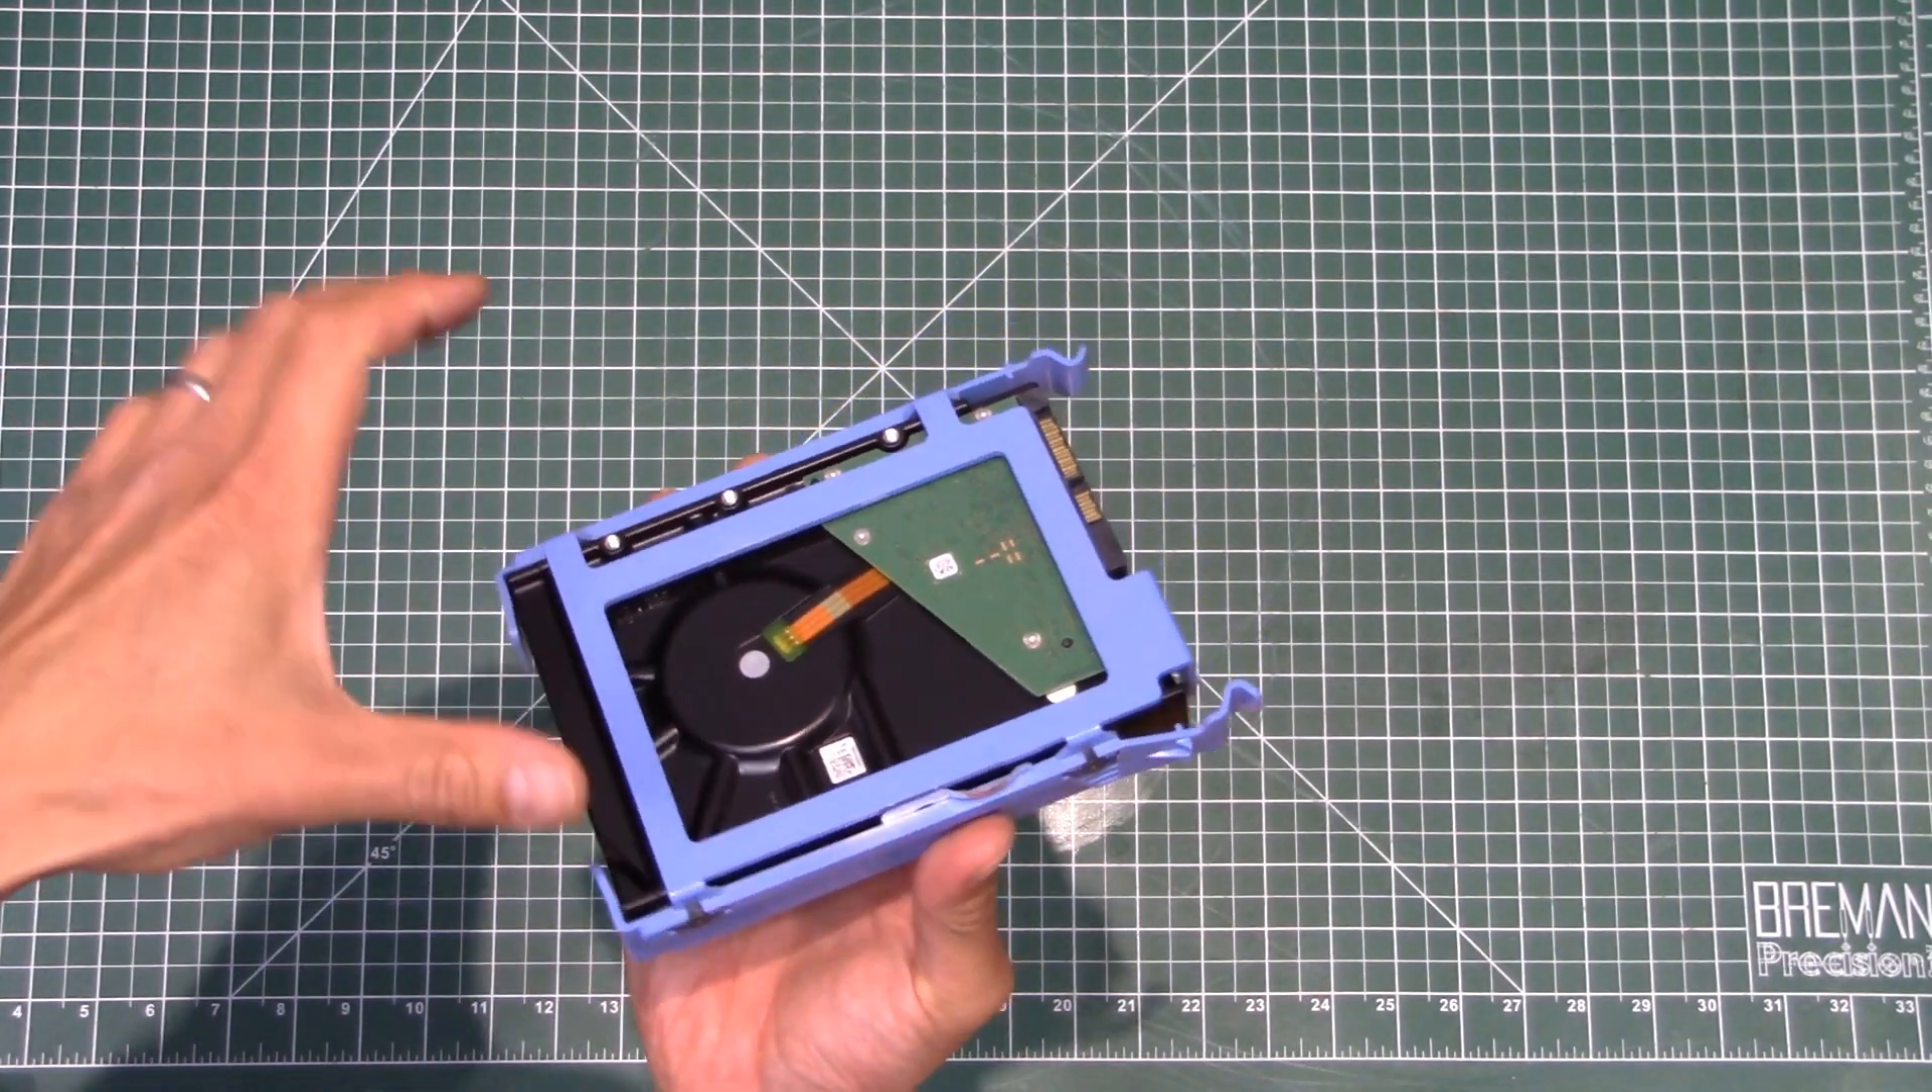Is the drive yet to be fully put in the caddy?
No.